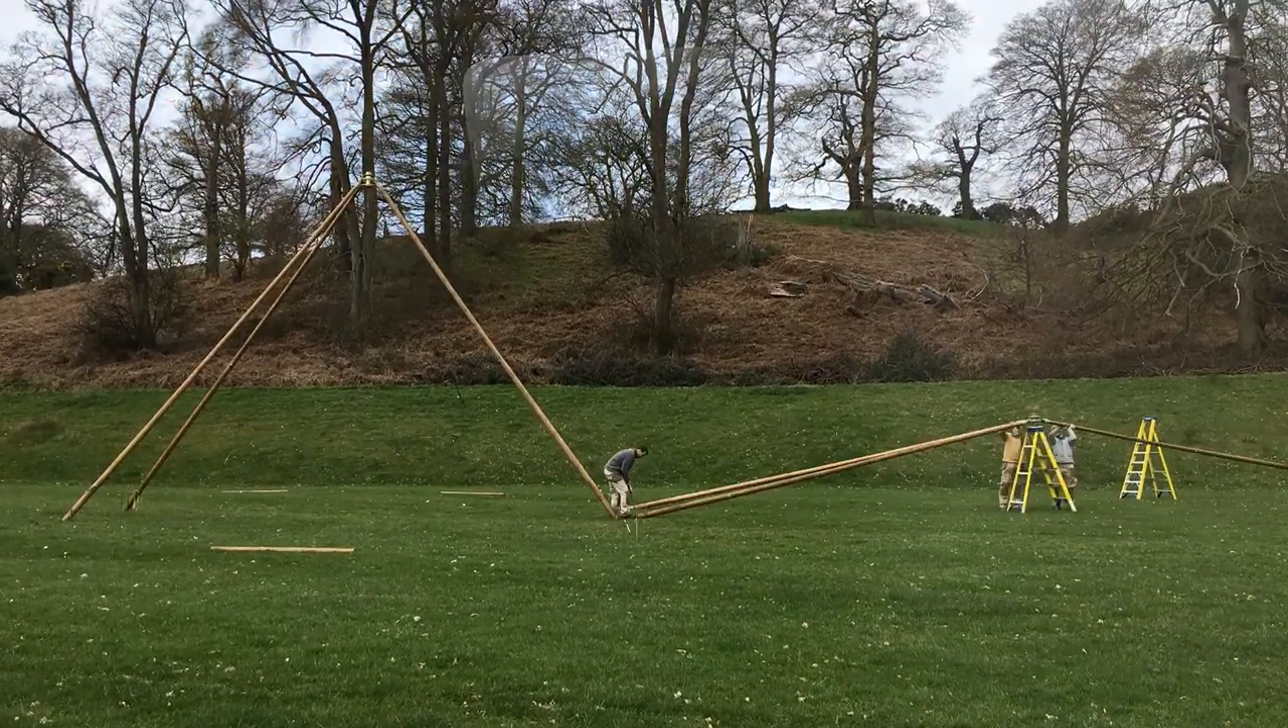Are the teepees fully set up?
No.